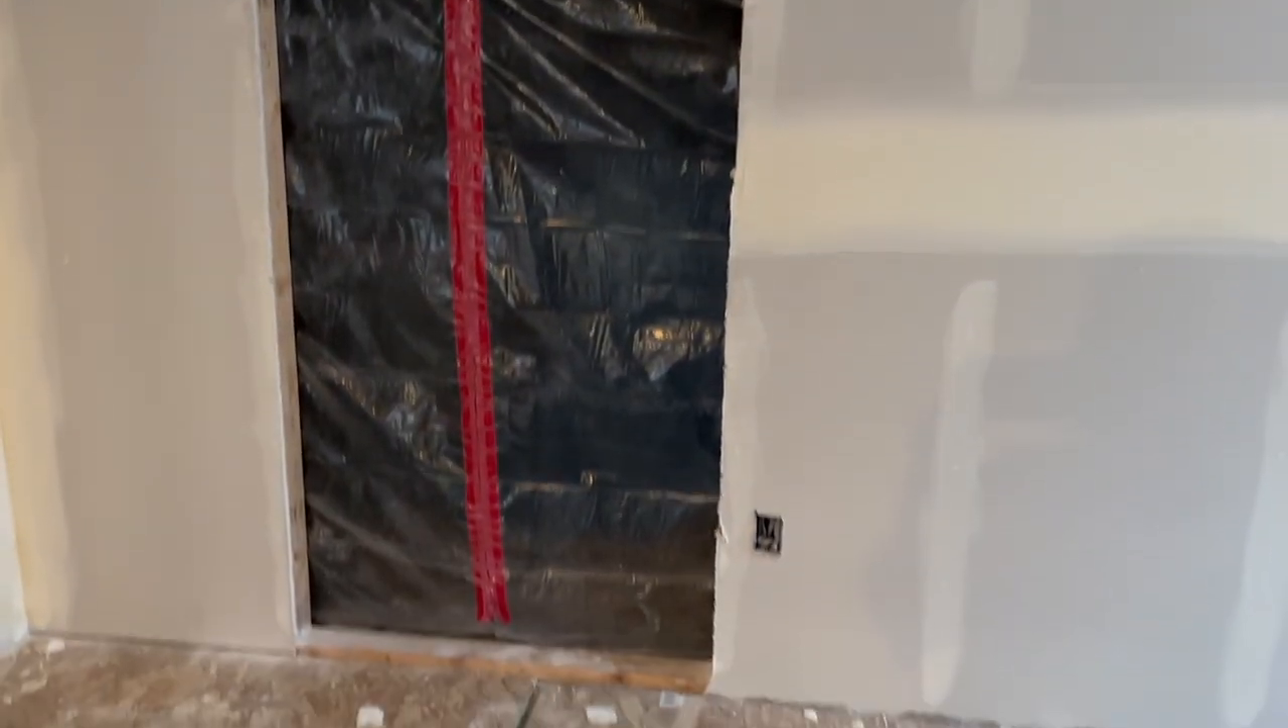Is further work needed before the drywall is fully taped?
No.